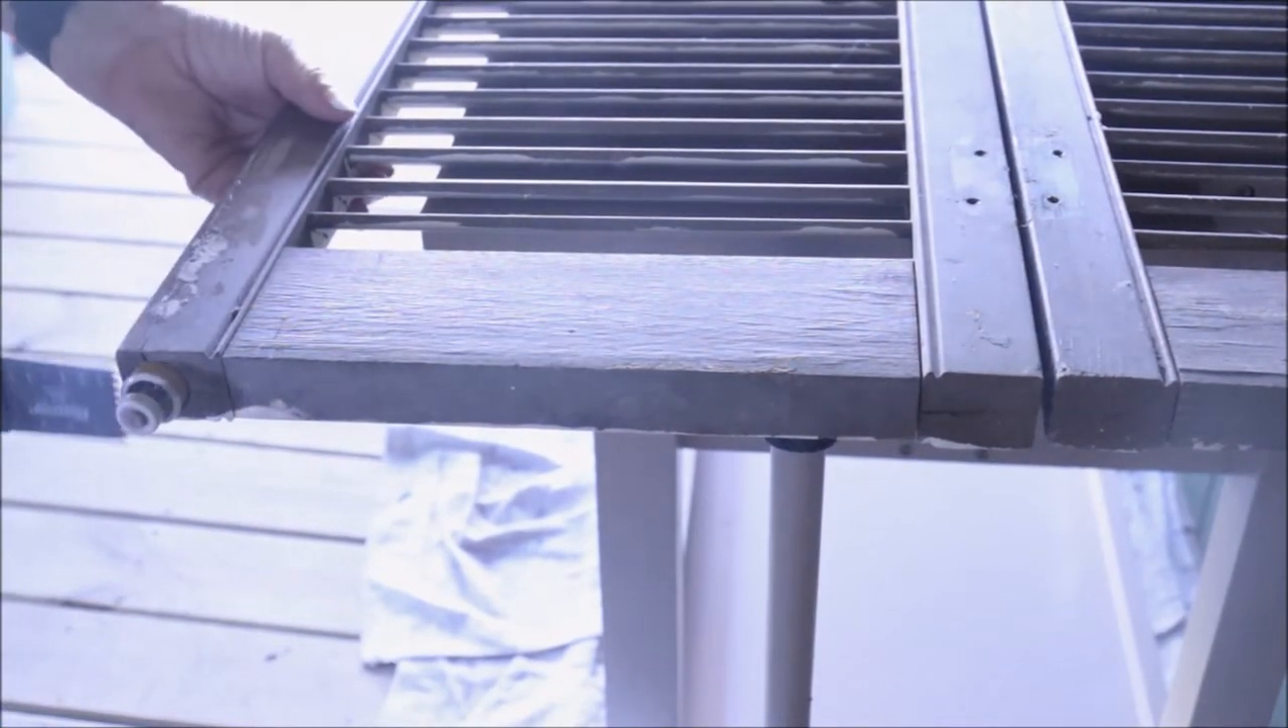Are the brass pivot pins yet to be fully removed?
Yes.